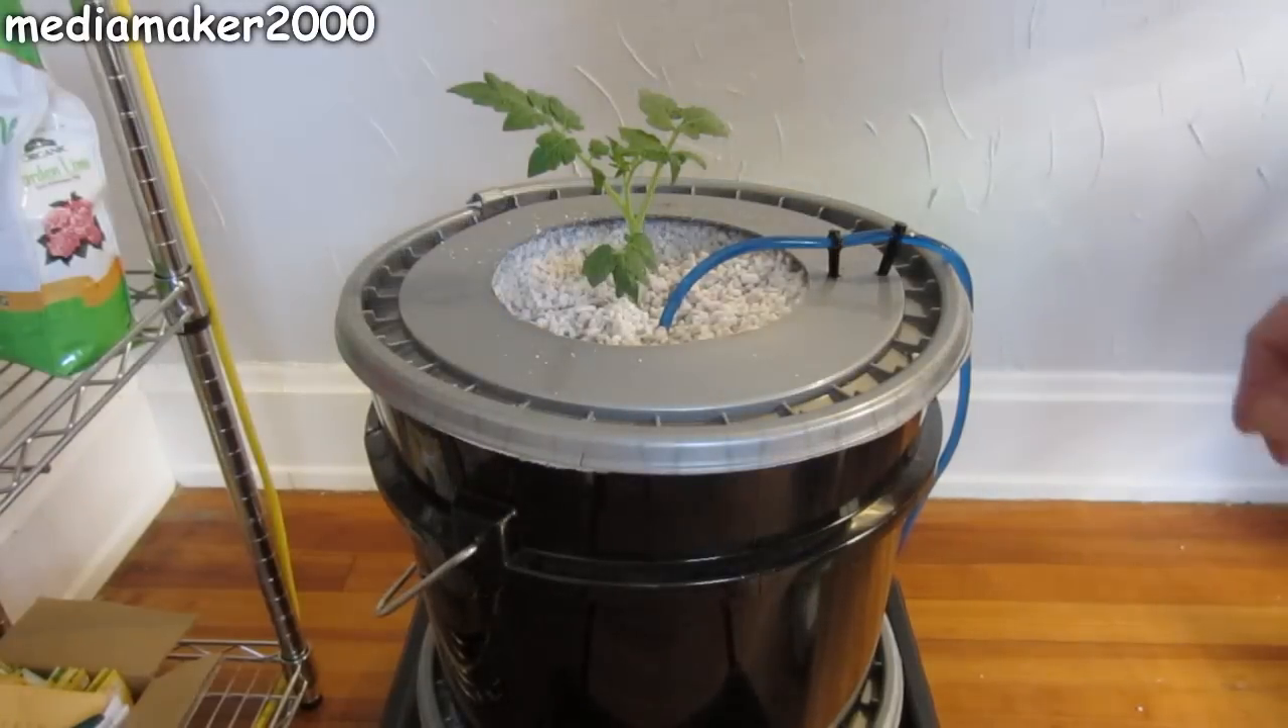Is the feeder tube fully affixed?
Yes.